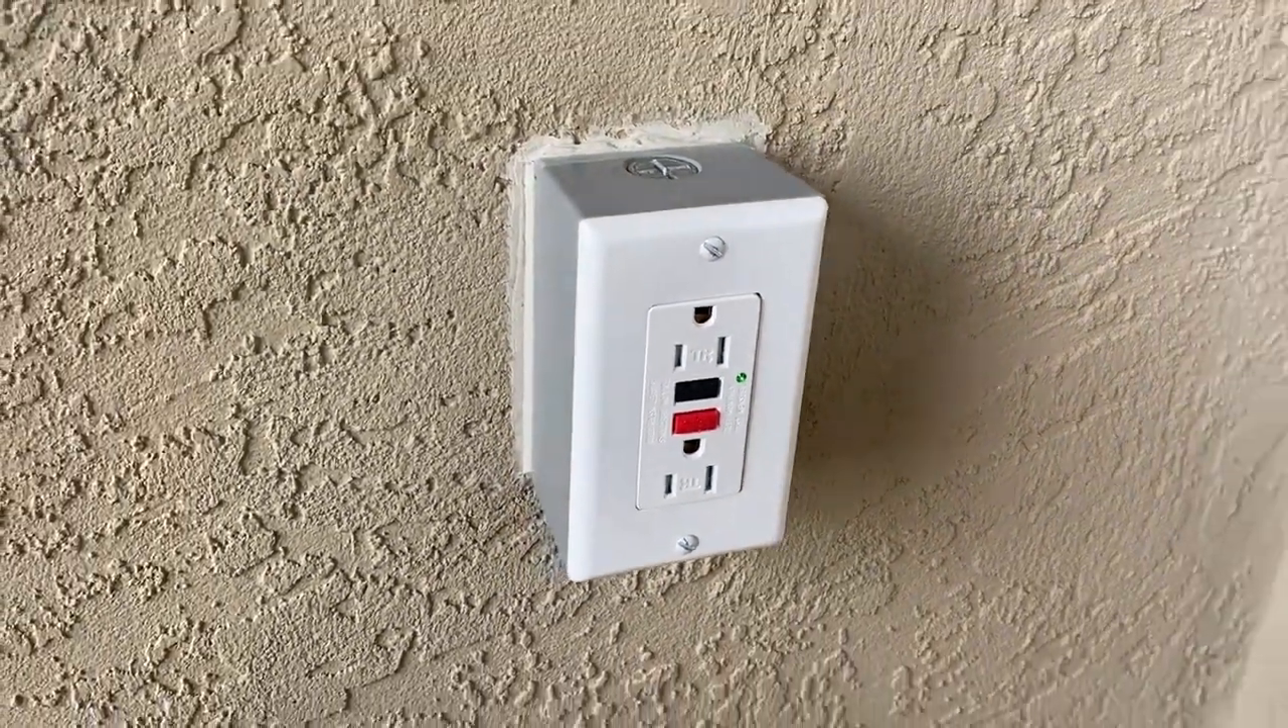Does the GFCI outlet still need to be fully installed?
No.